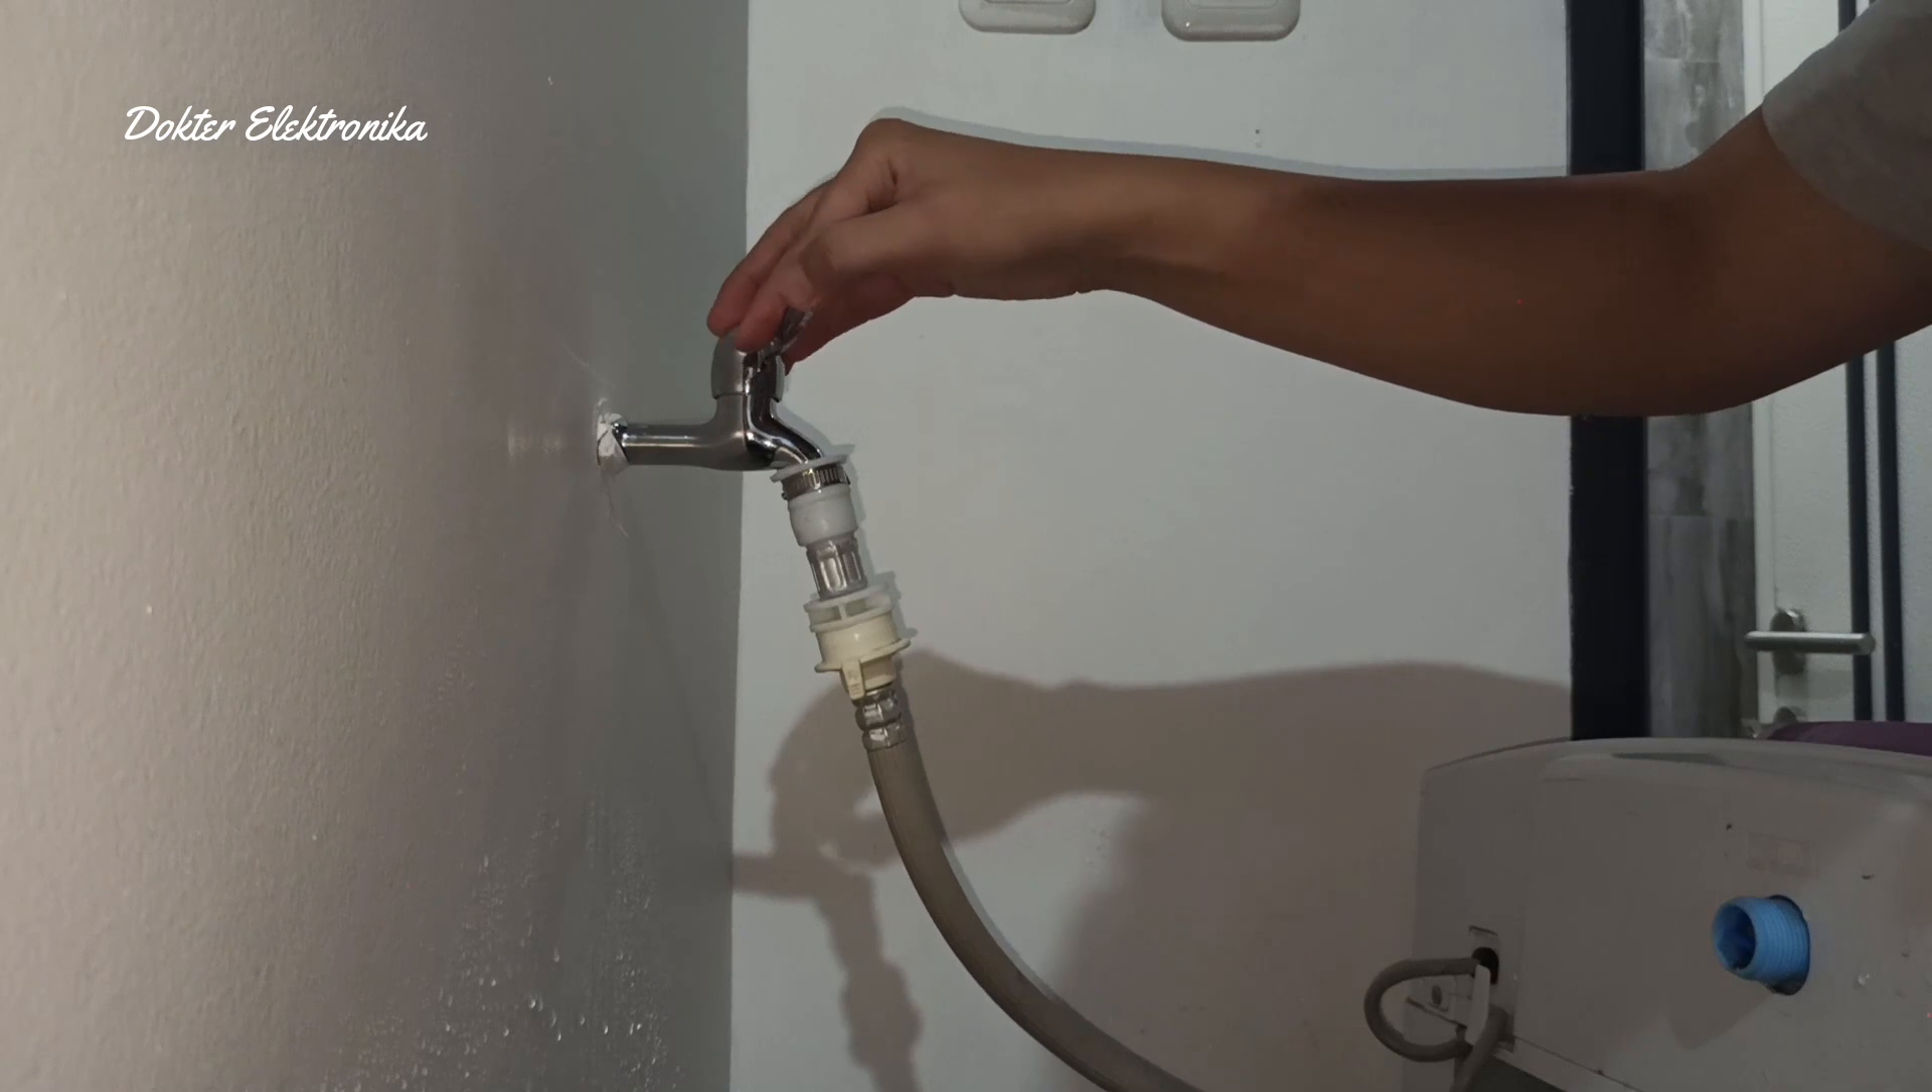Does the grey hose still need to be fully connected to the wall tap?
No.